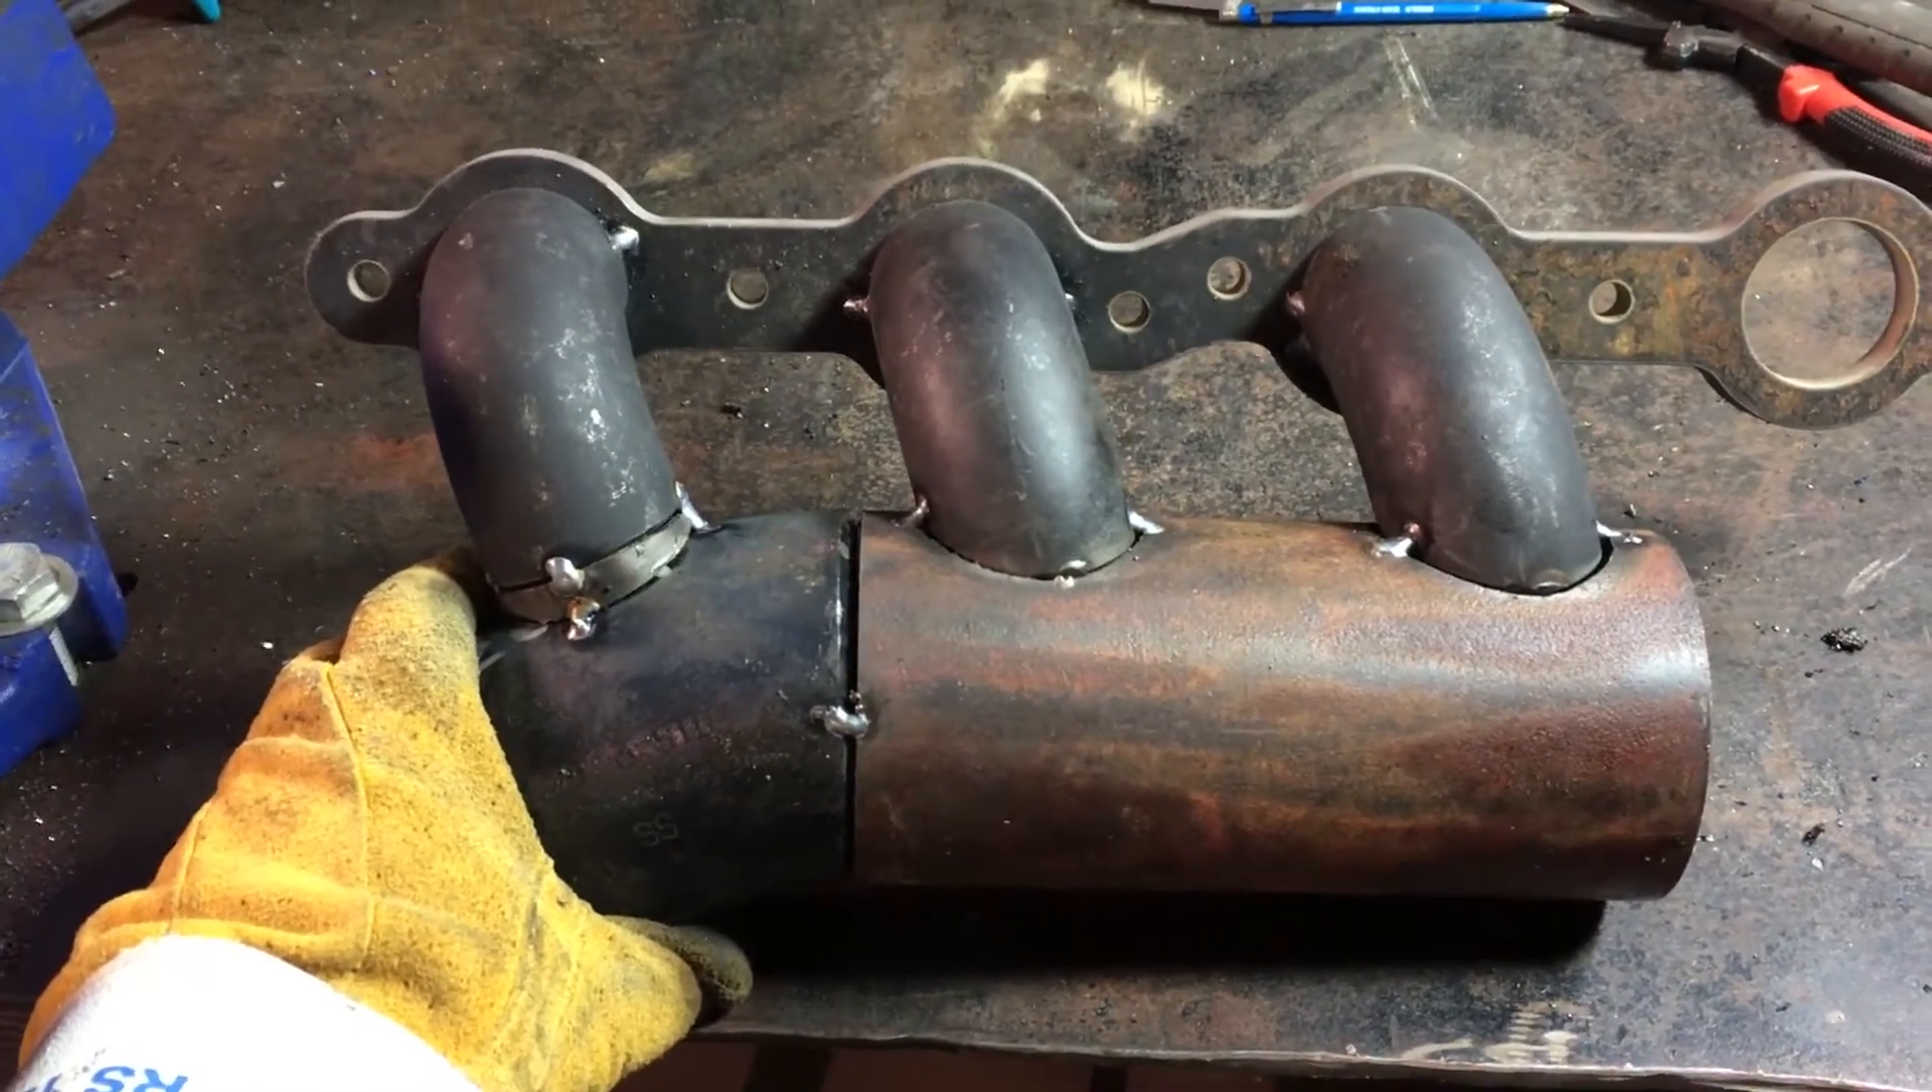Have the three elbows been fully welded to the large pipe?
No.